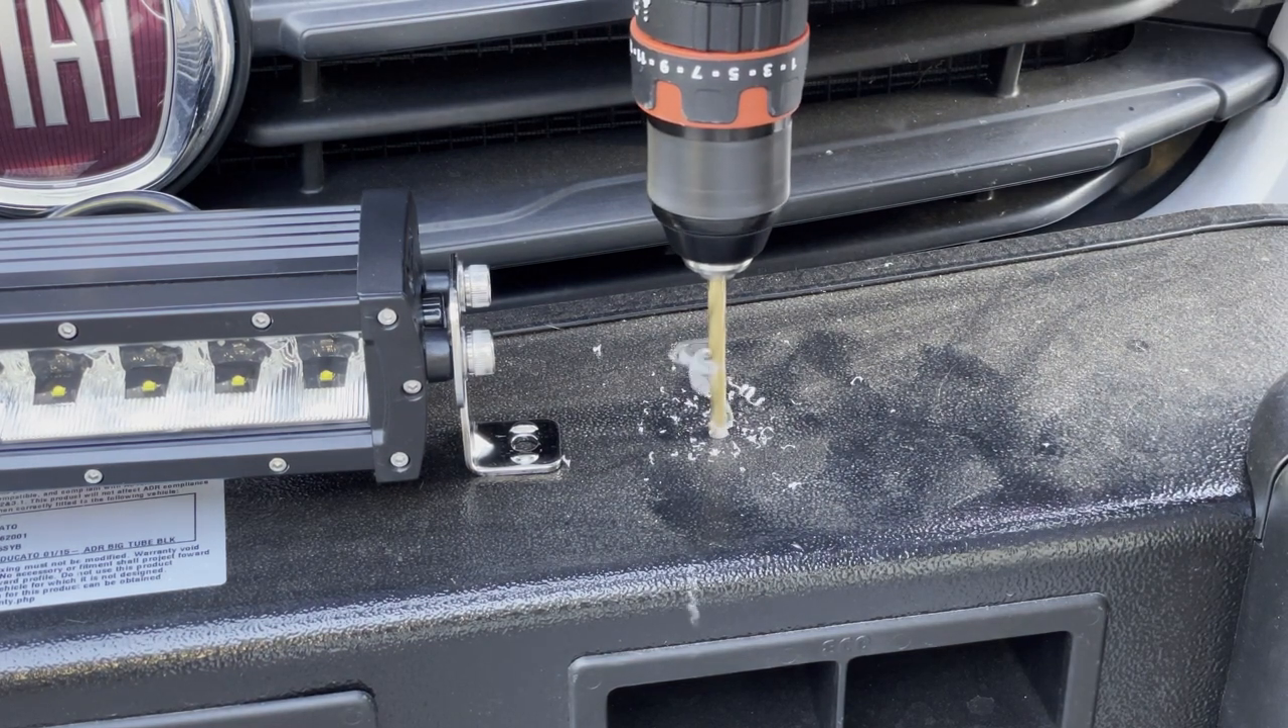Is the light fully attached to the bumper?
No.